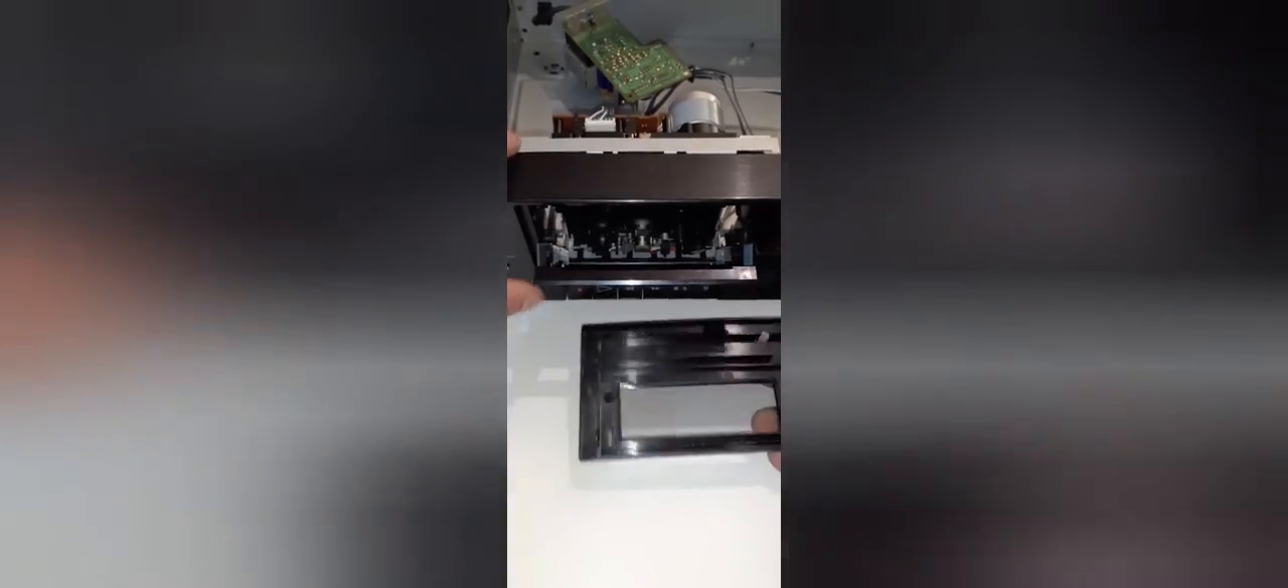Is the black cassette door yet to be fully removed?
No.